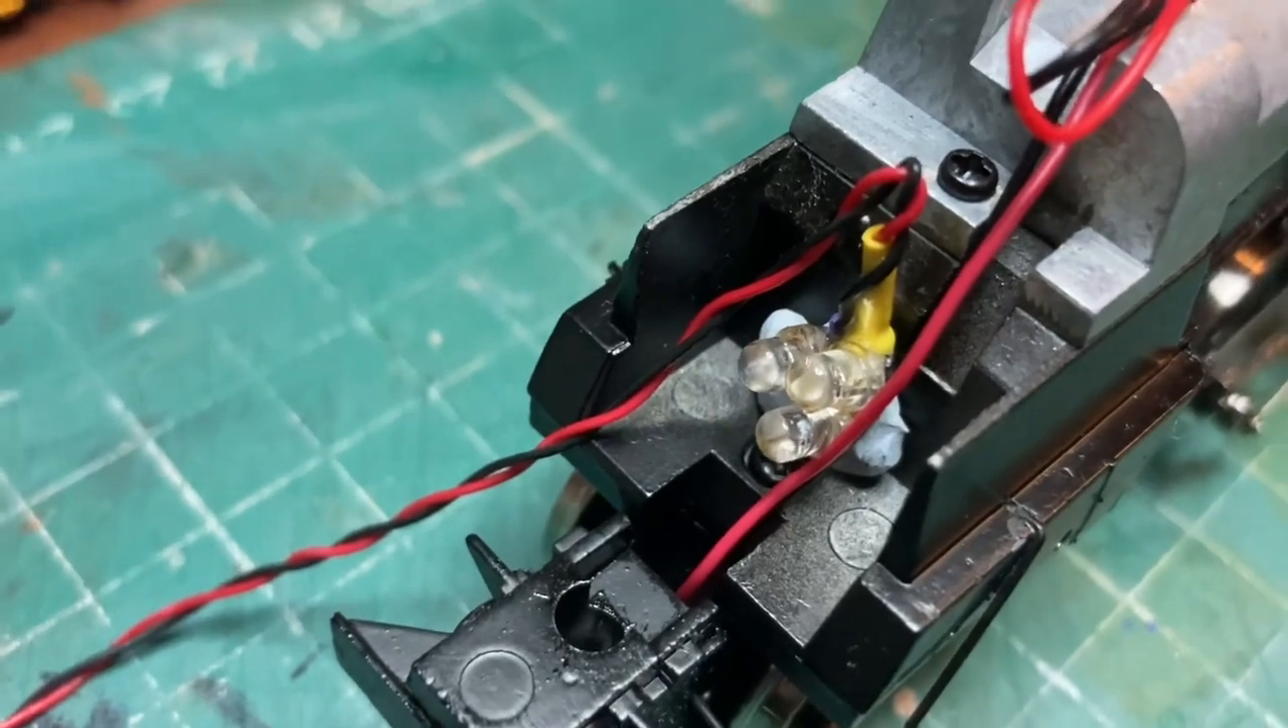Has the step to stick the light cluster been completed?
Yes.